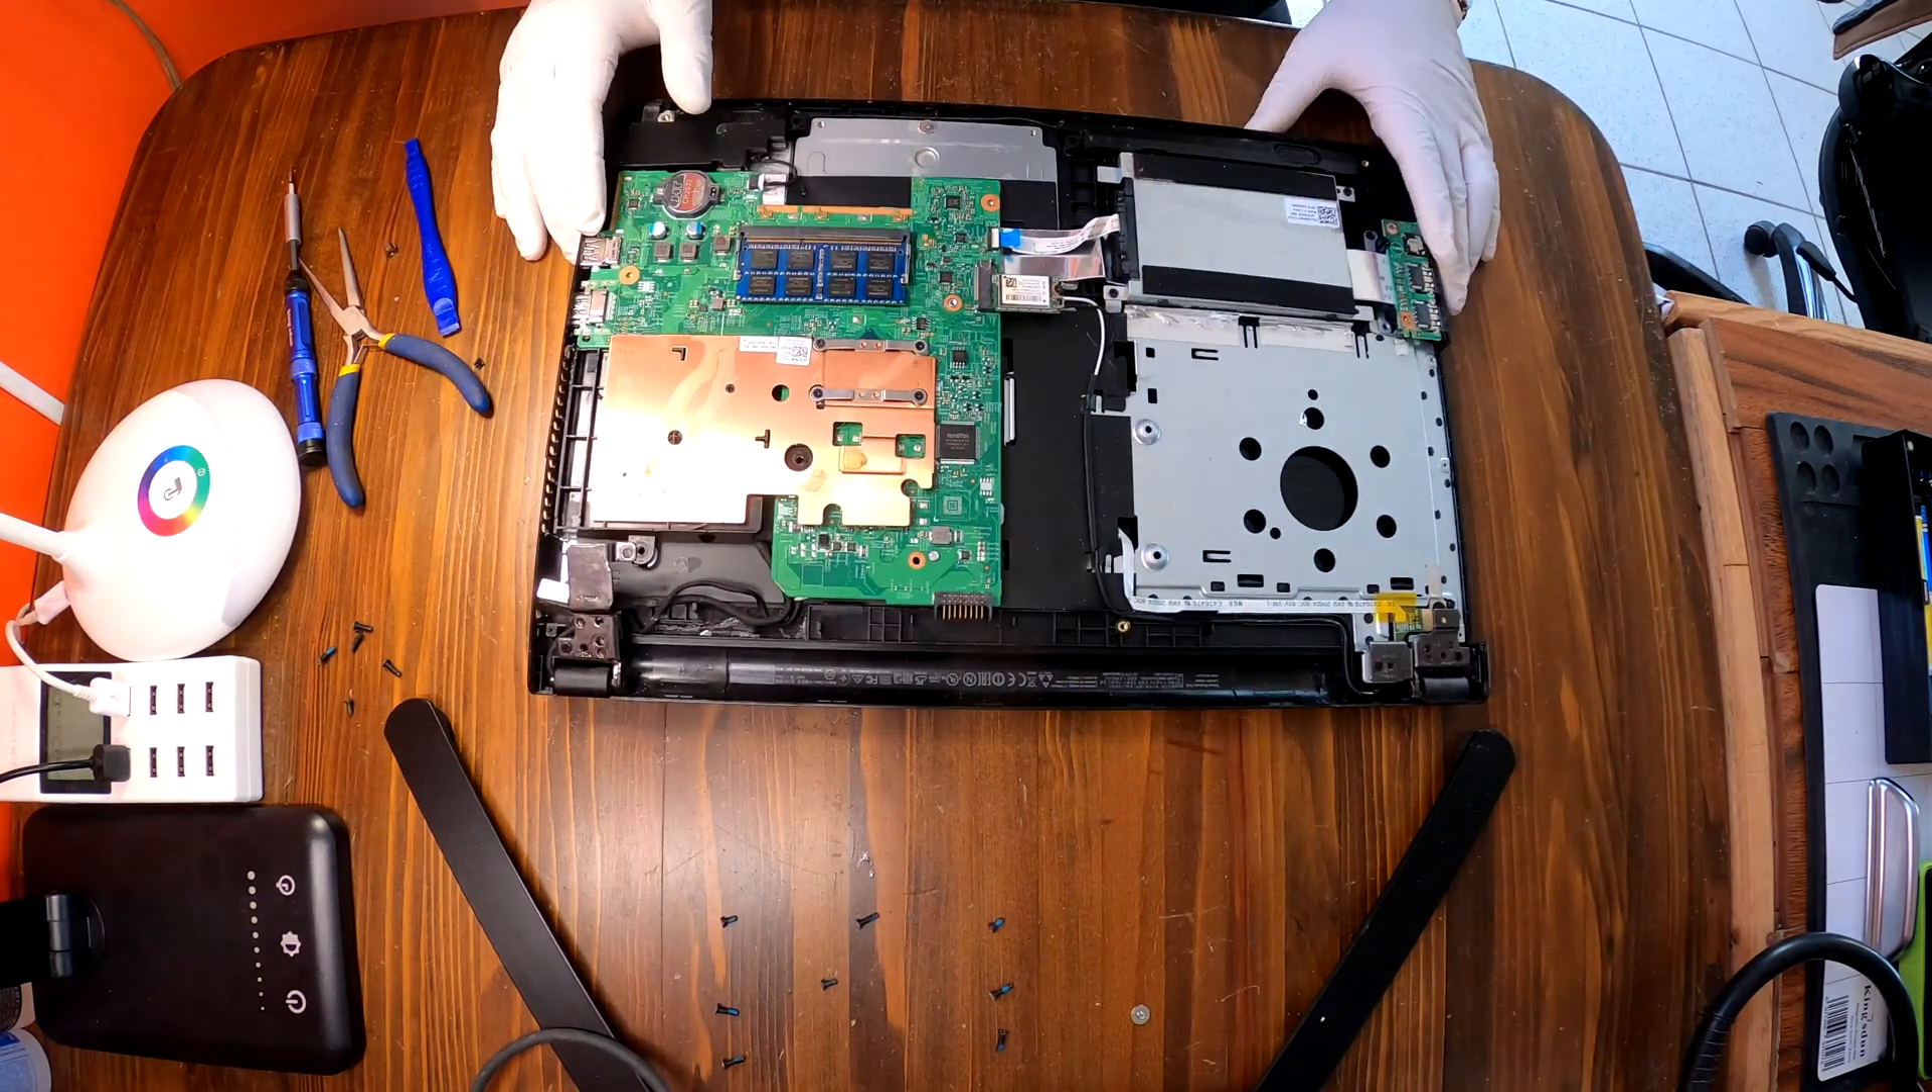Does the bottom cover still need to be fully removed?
No.